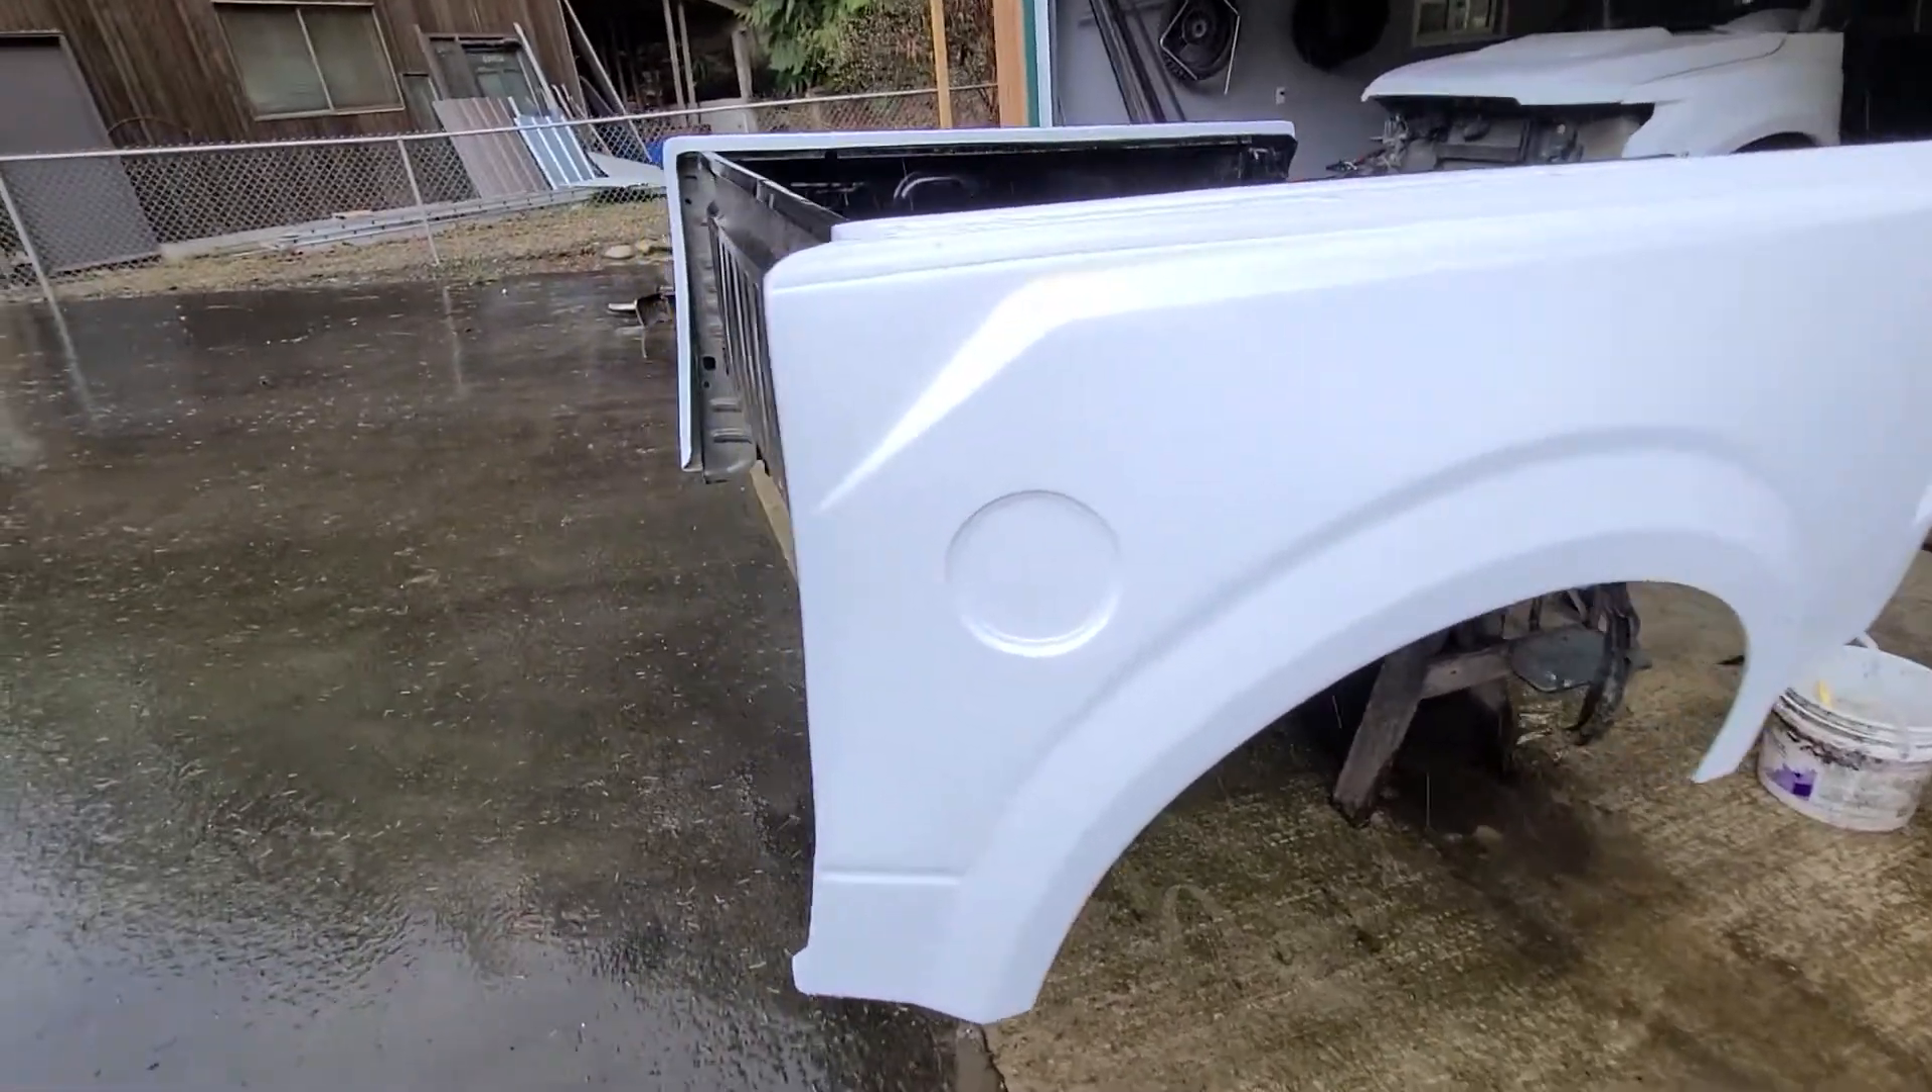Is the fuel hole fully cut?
No.